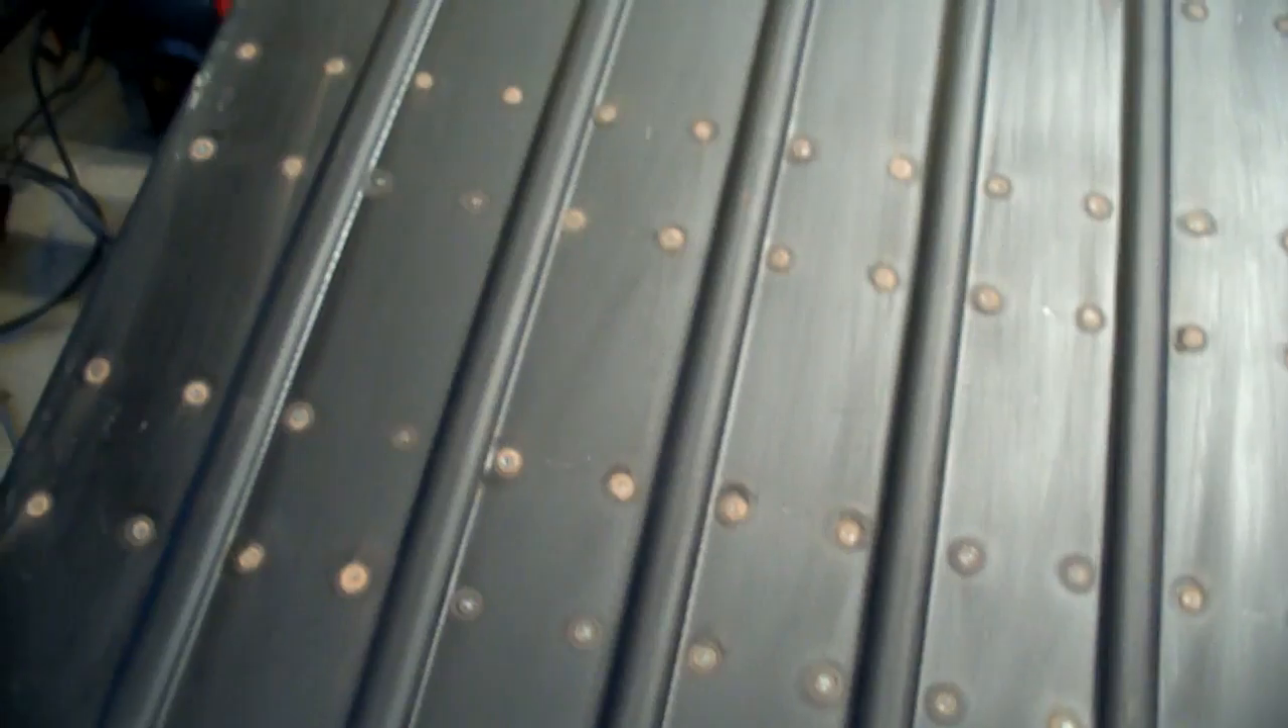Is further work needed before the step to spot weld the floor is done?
No.